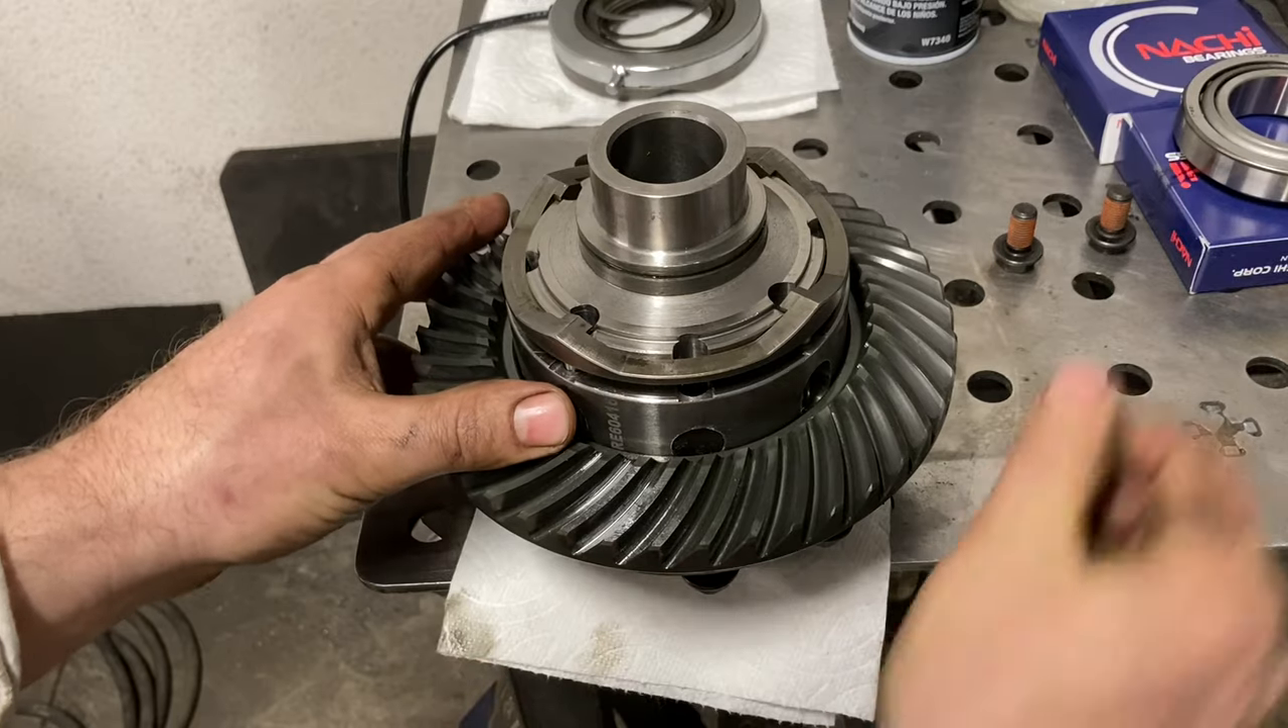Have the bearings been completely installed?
No.